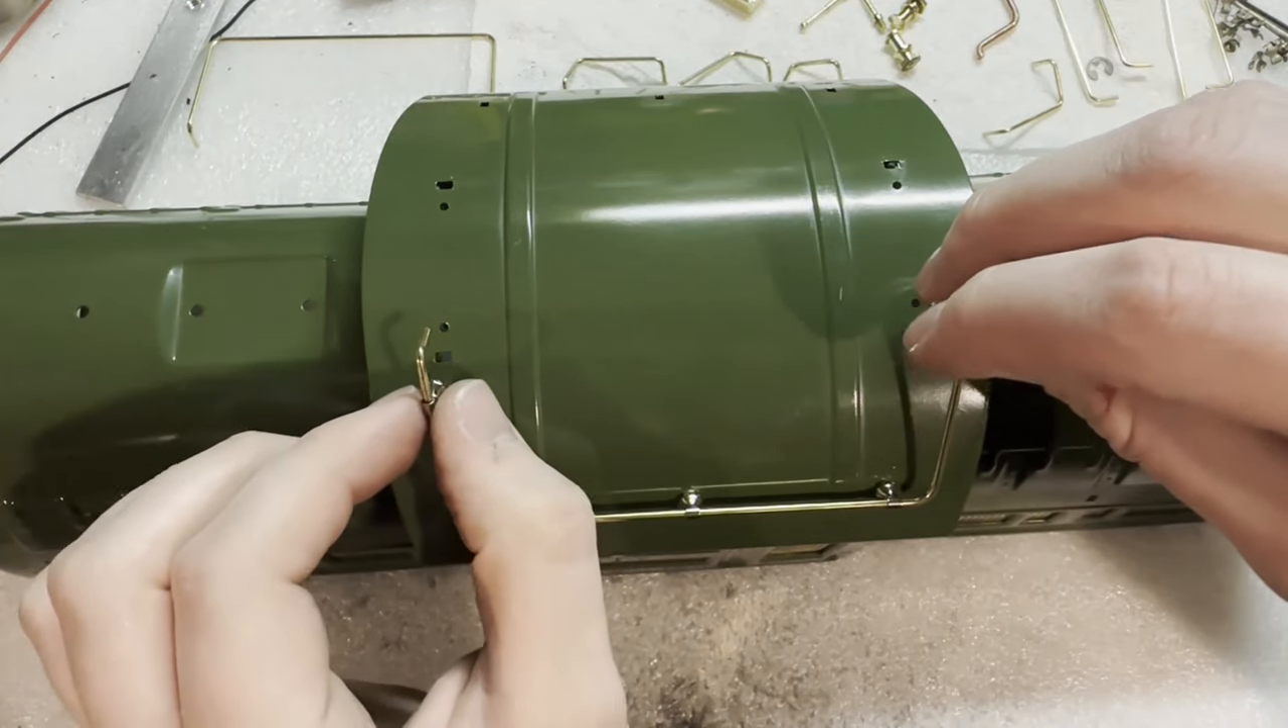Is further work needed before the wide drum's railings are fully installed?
Yes.